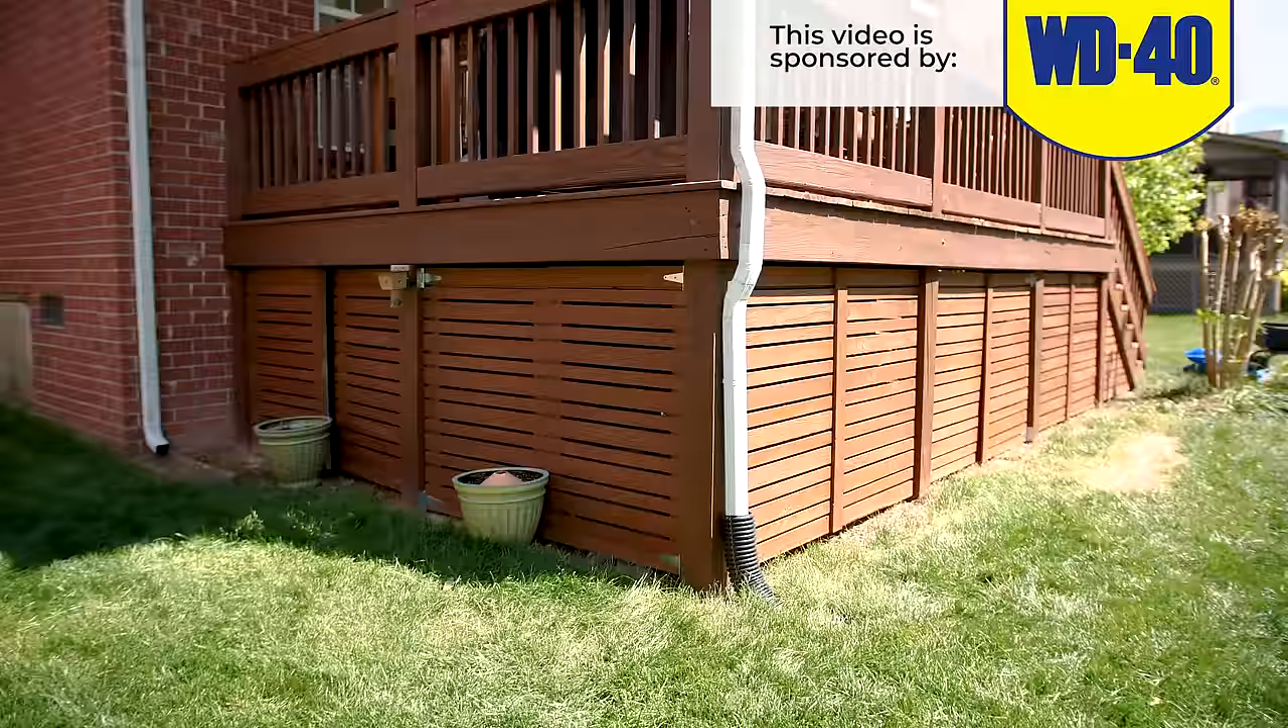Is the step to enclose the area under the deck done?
Yes.